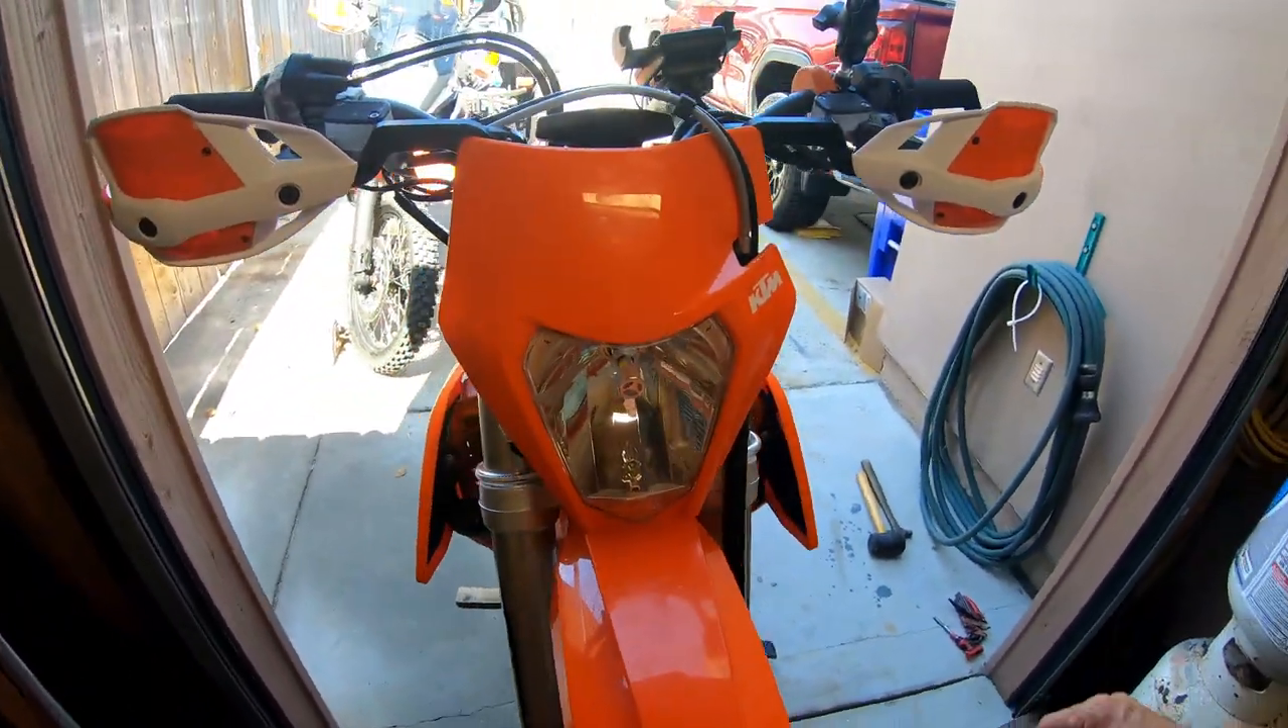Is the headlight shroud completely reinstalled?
Yes.